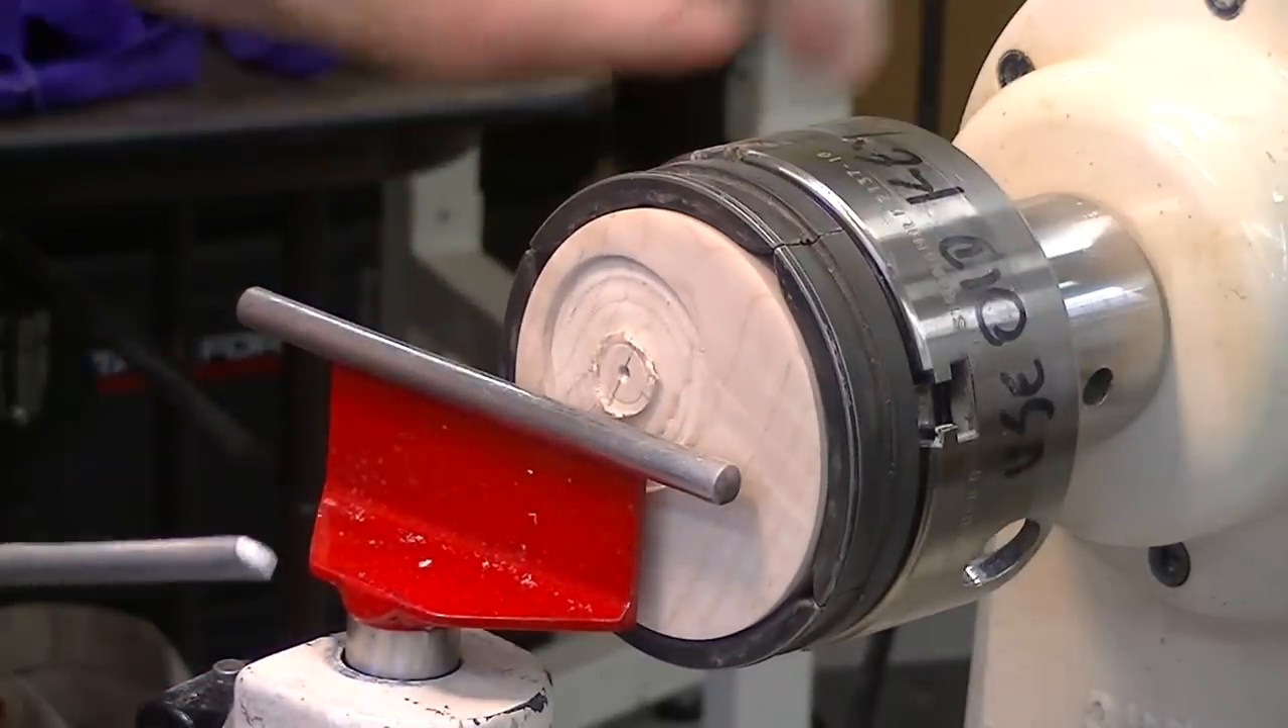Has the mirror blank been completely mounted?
Yes.